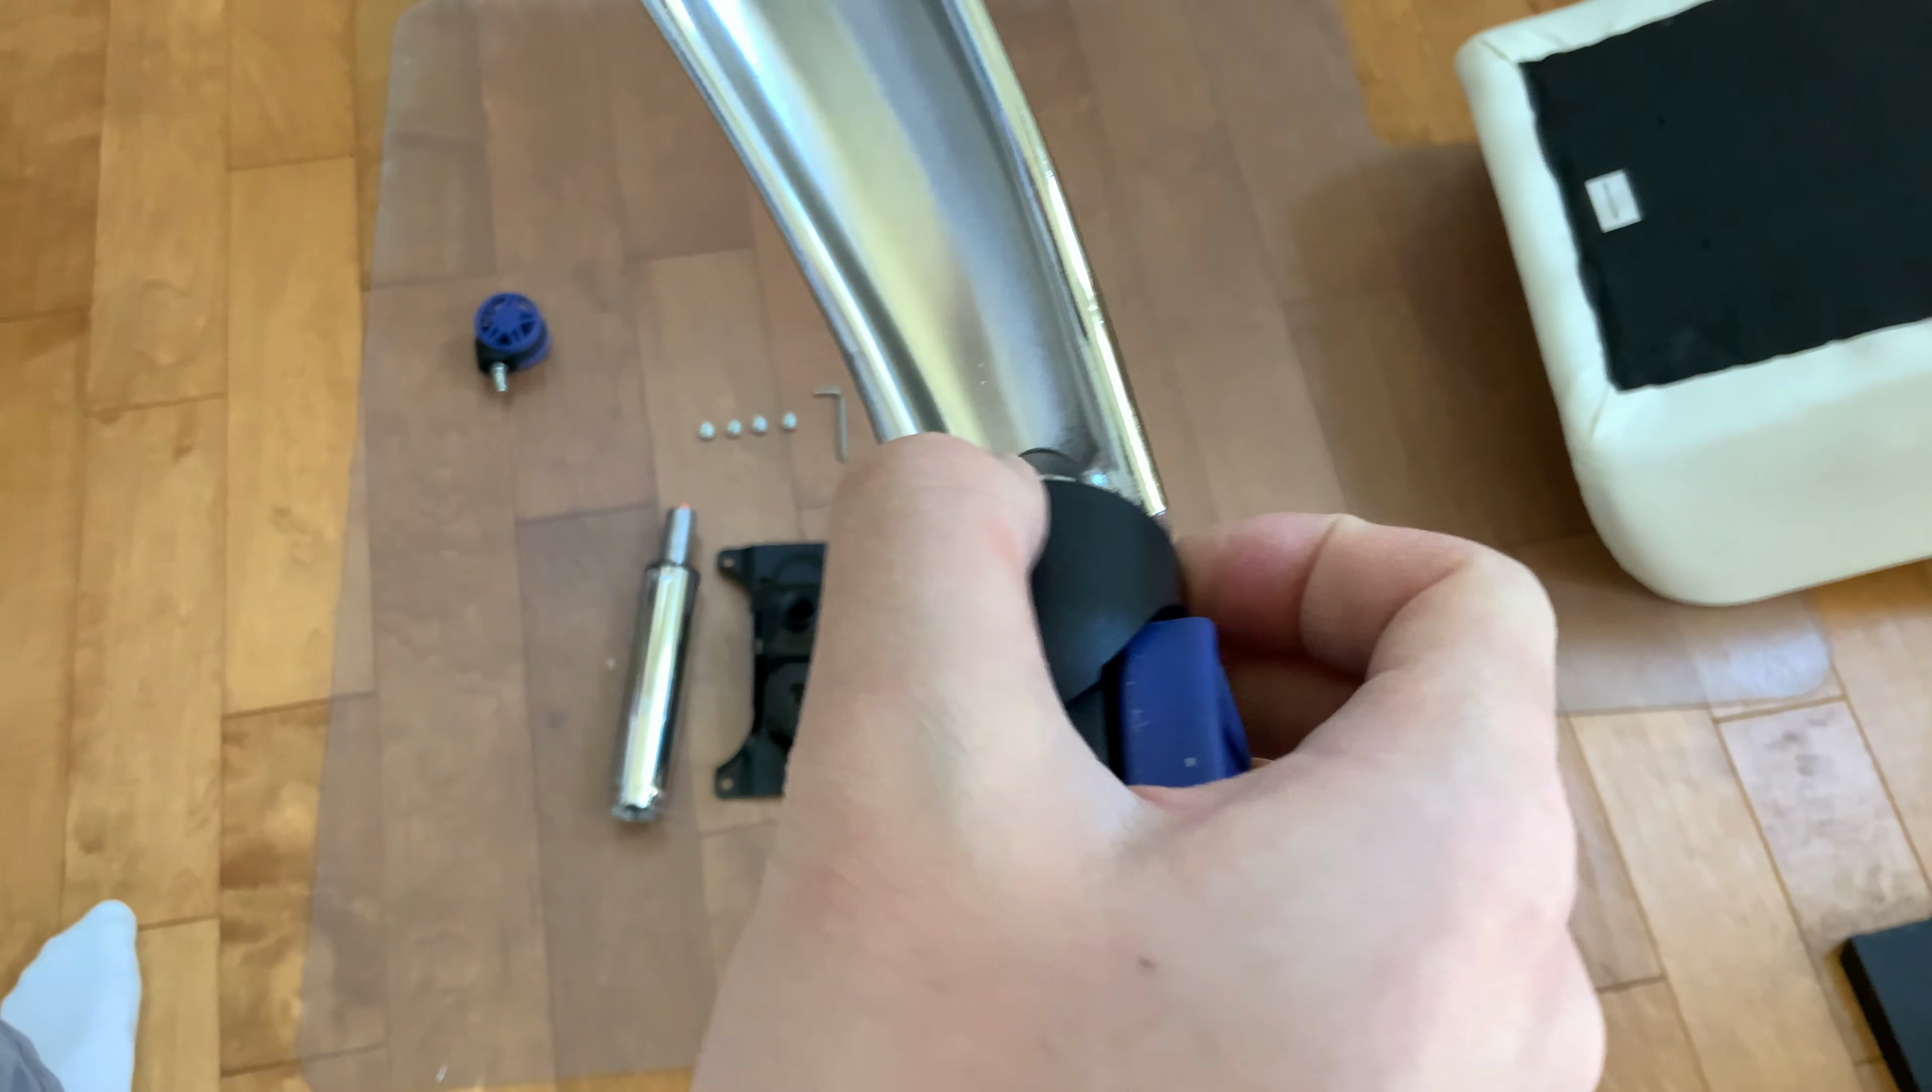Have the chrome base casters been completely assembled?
No.